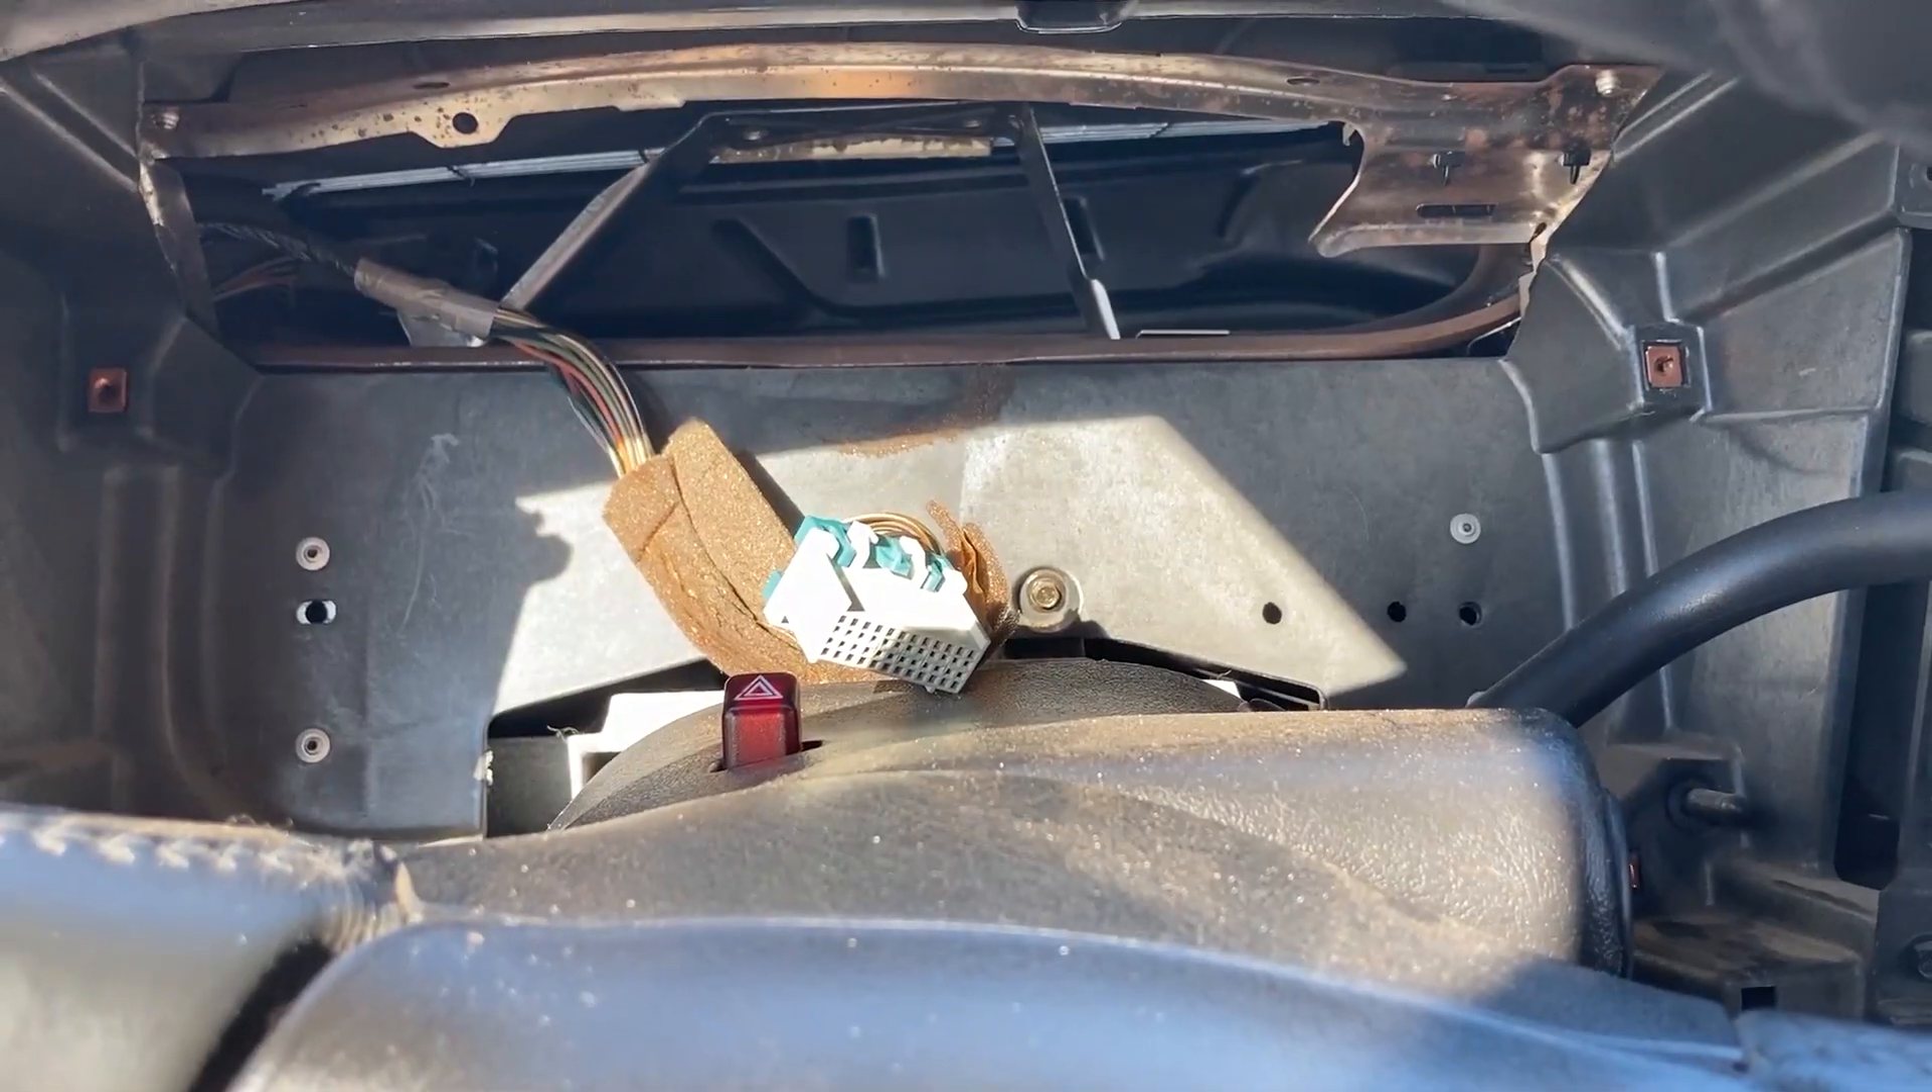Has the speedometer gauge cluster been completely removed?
Yes.